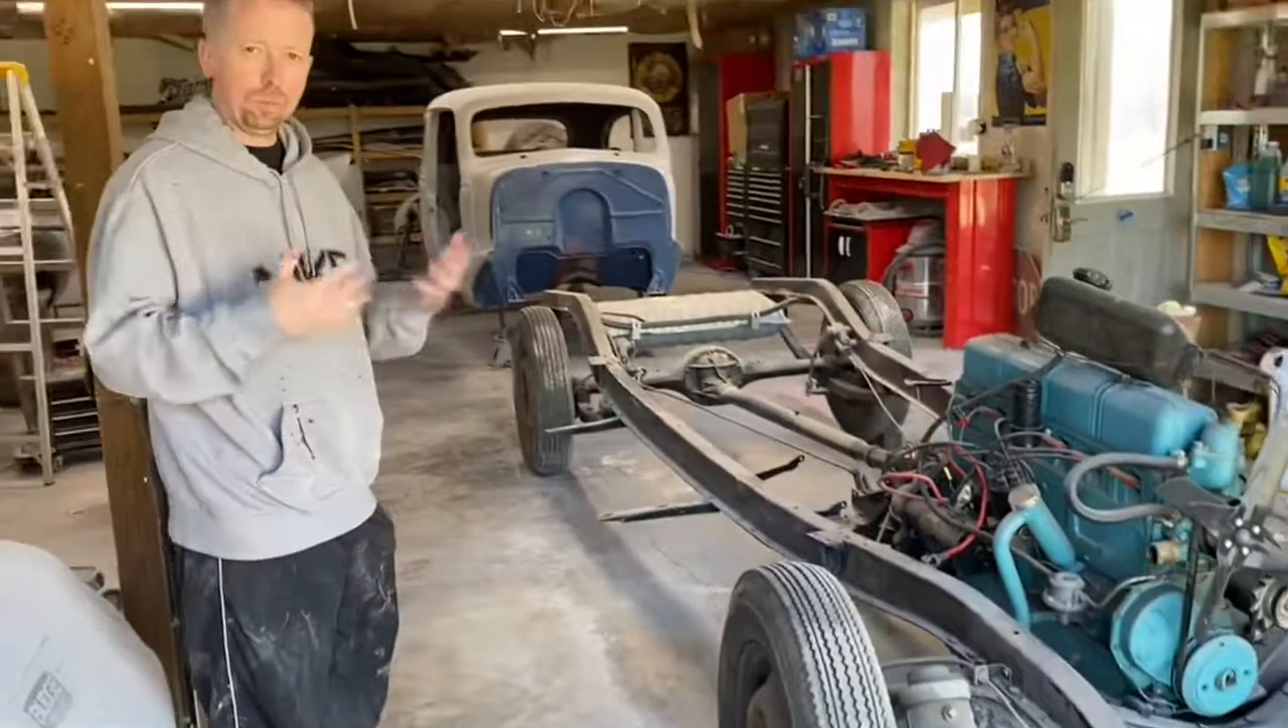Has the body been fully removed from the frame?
Yes.